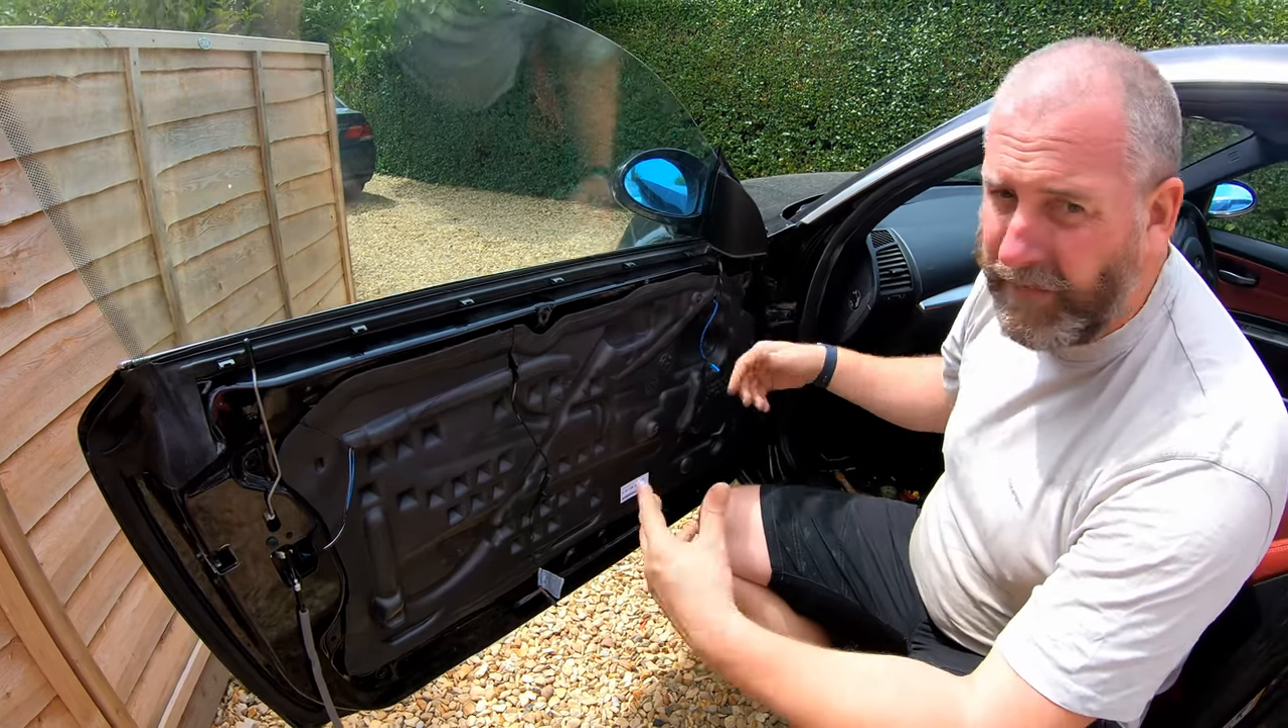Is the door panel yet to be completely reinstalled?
Yes.